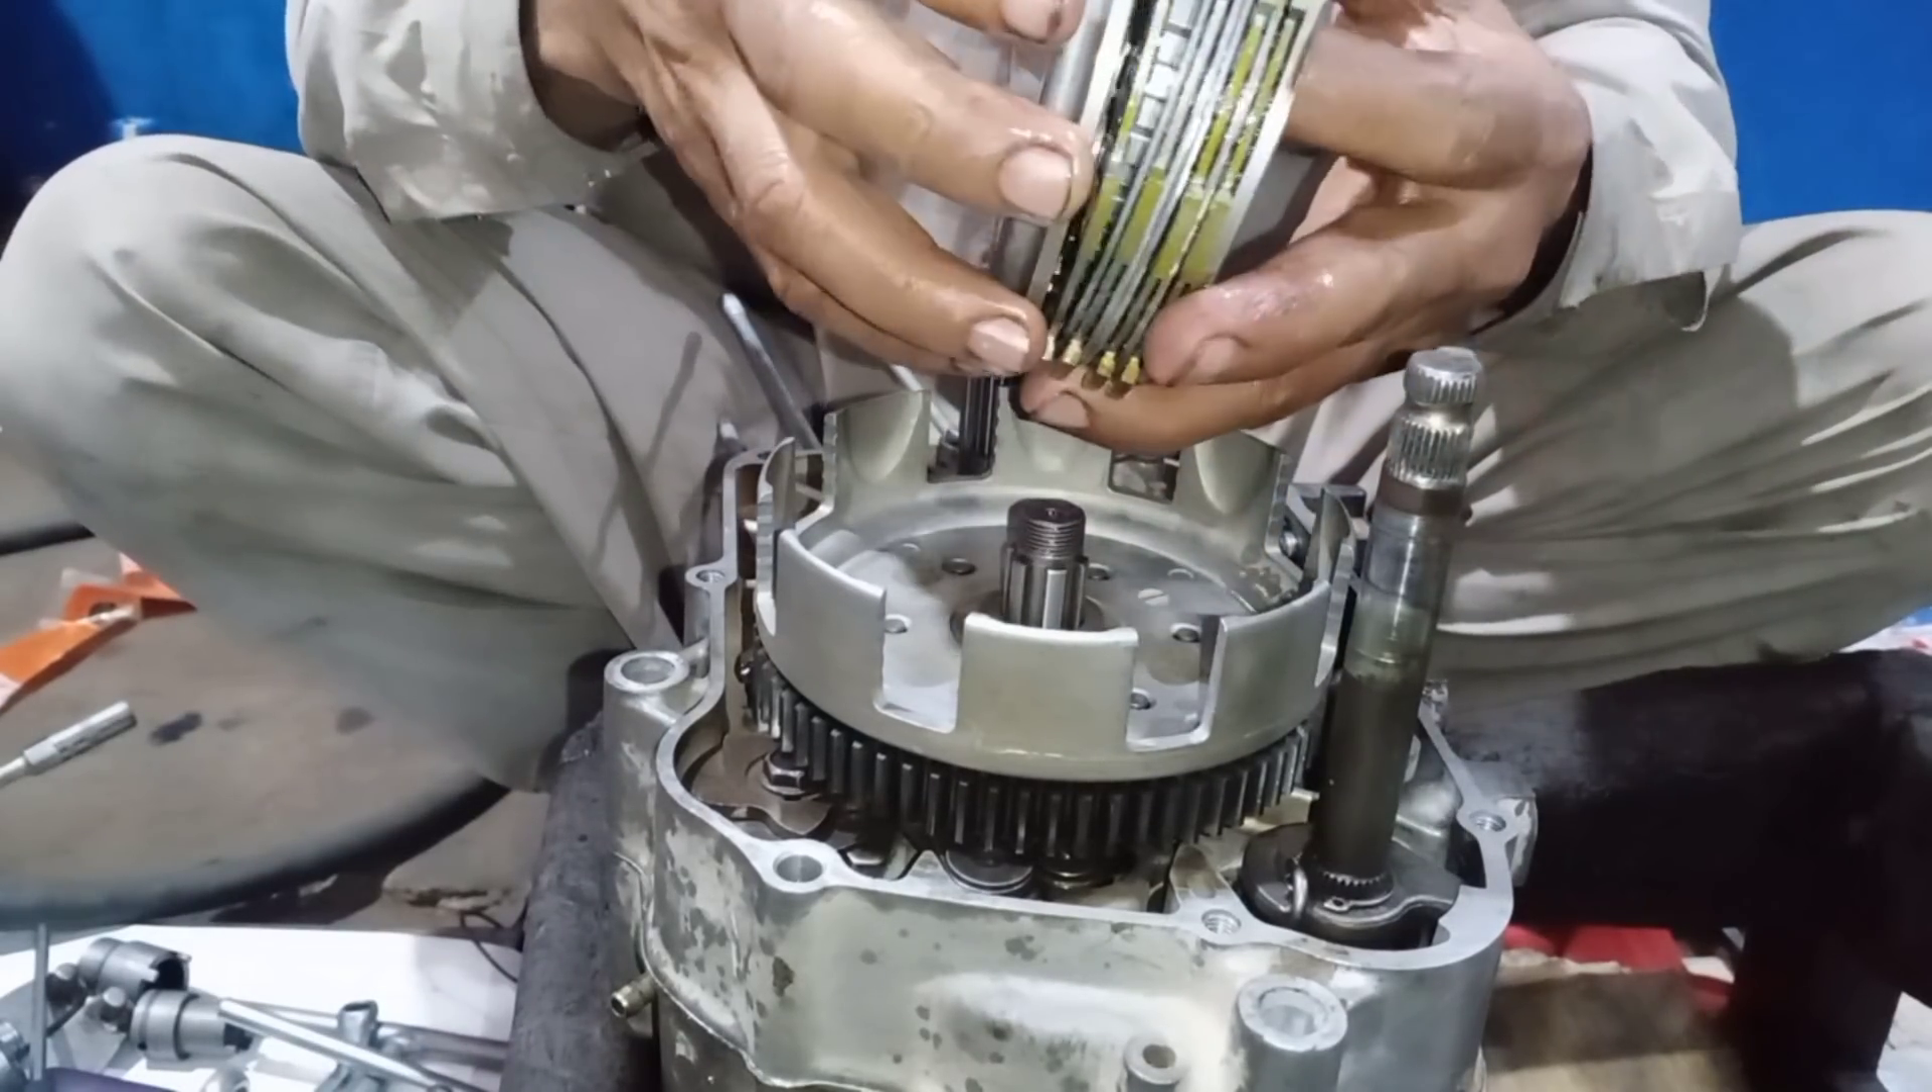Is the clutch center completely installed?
No.